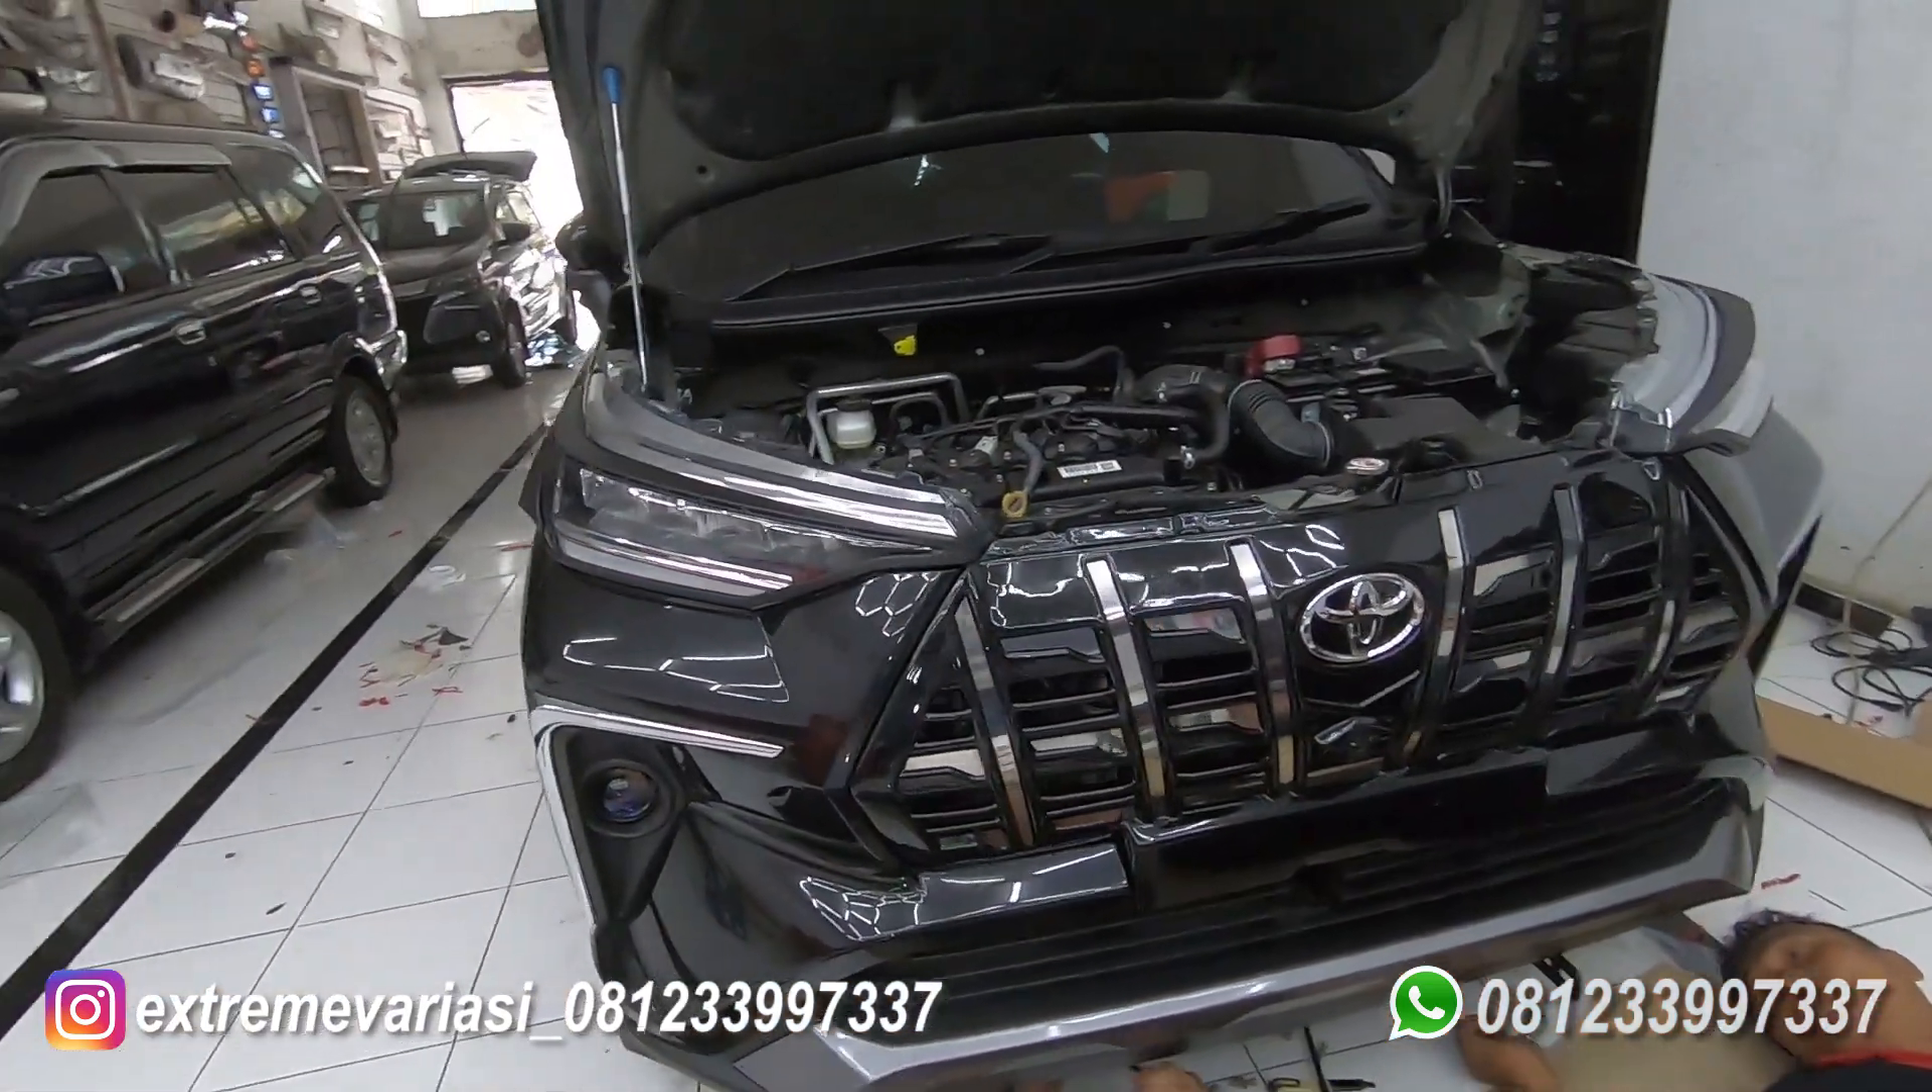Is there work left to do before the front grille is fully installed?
No.